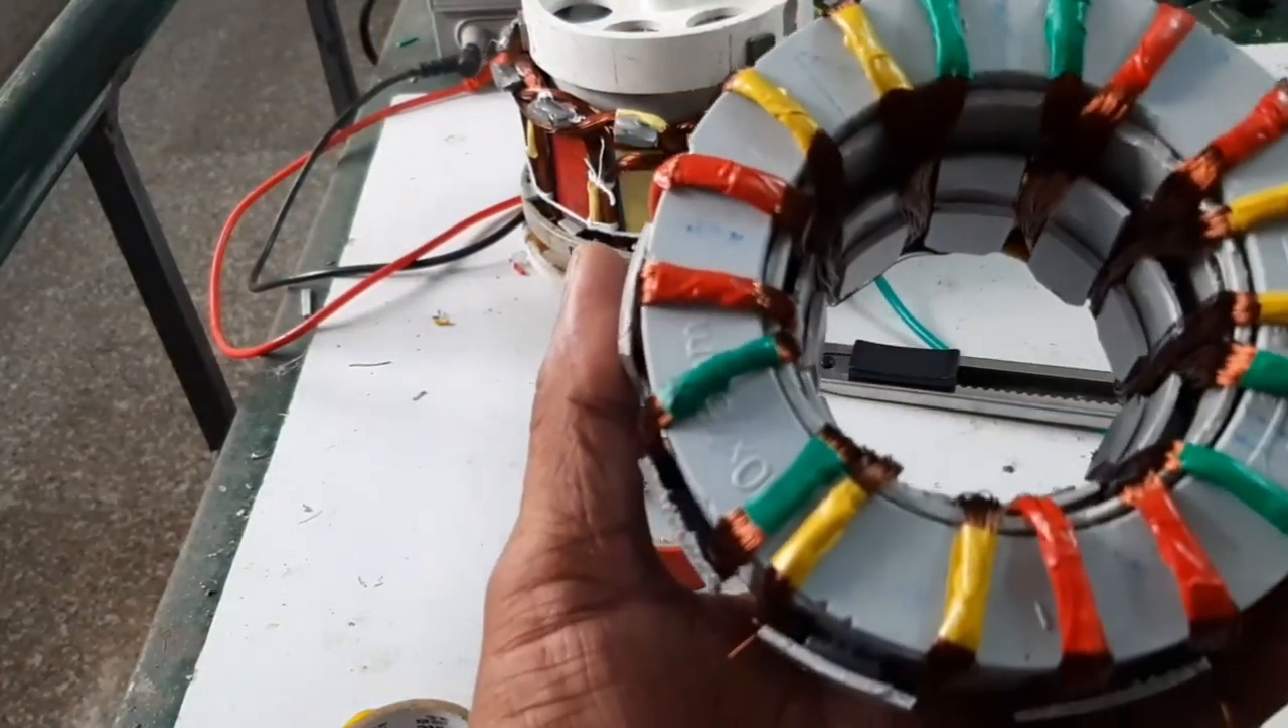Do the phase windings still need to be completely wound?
No.